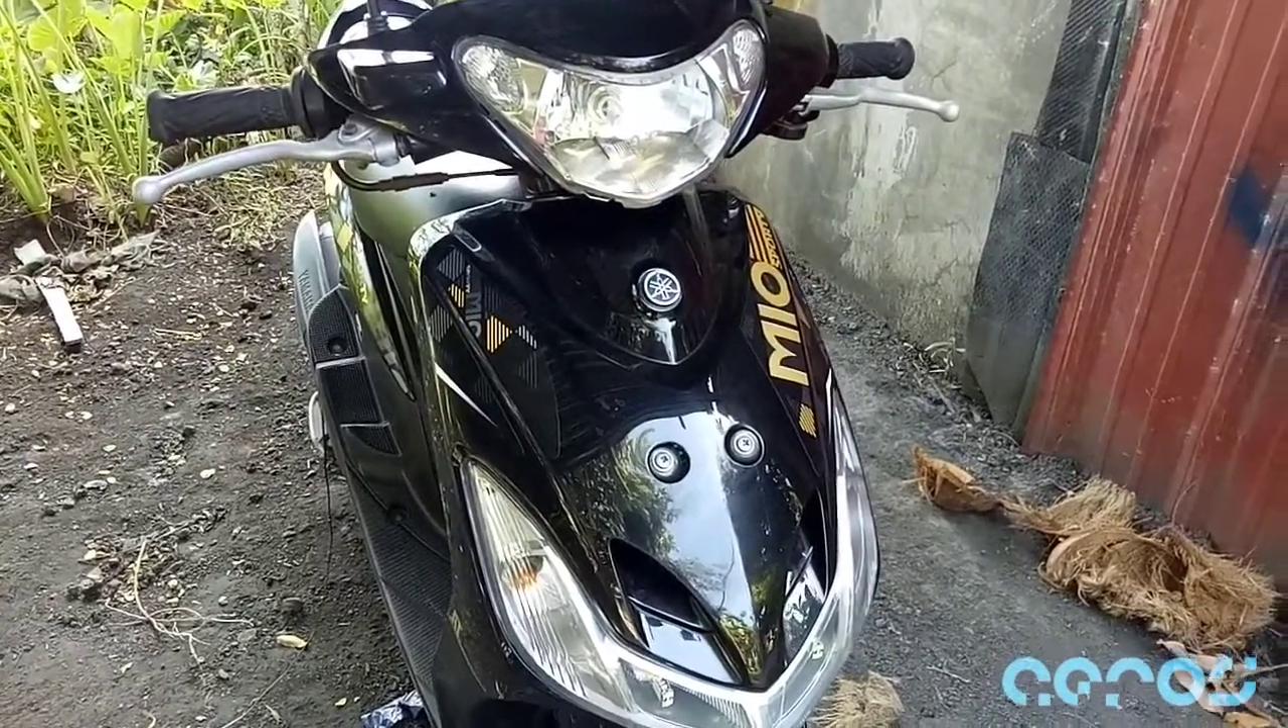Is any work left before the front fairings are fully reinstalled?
No.